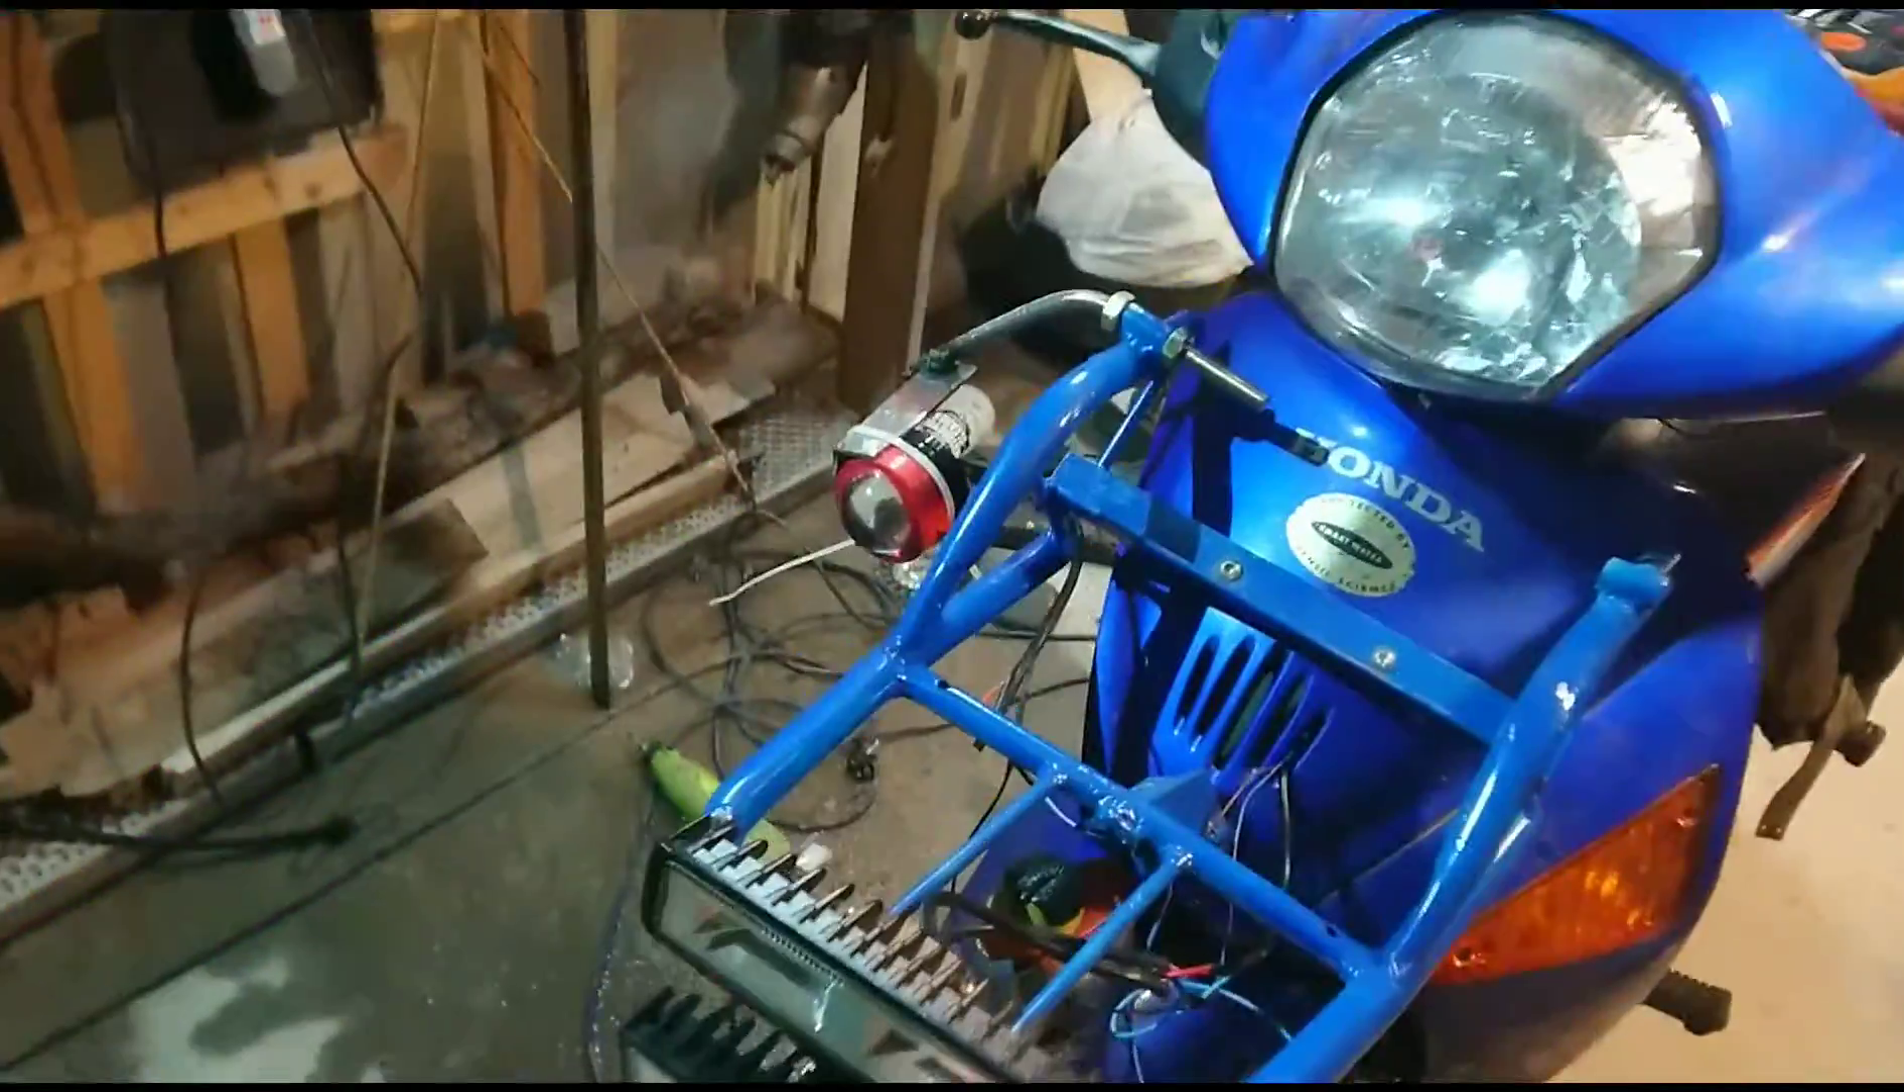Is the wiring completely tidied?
No.